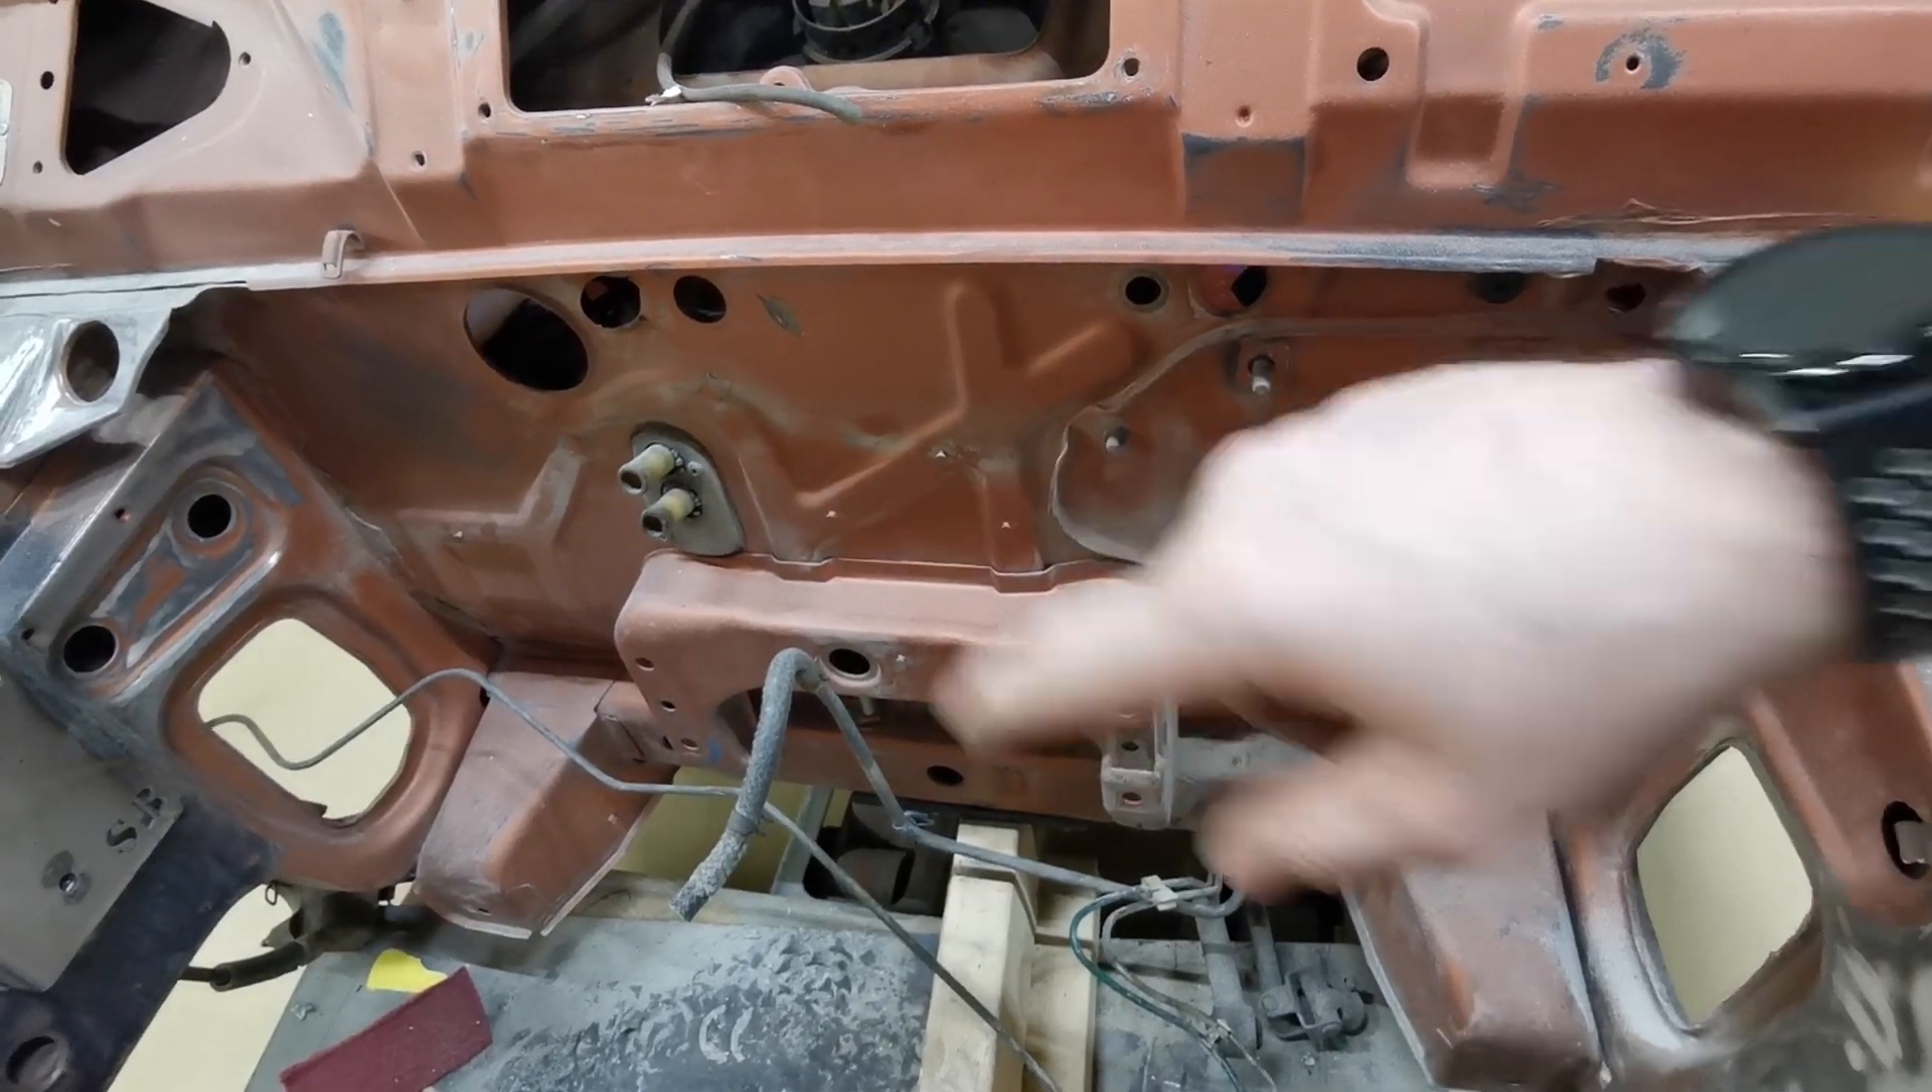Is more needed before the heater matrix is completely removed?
Yes.